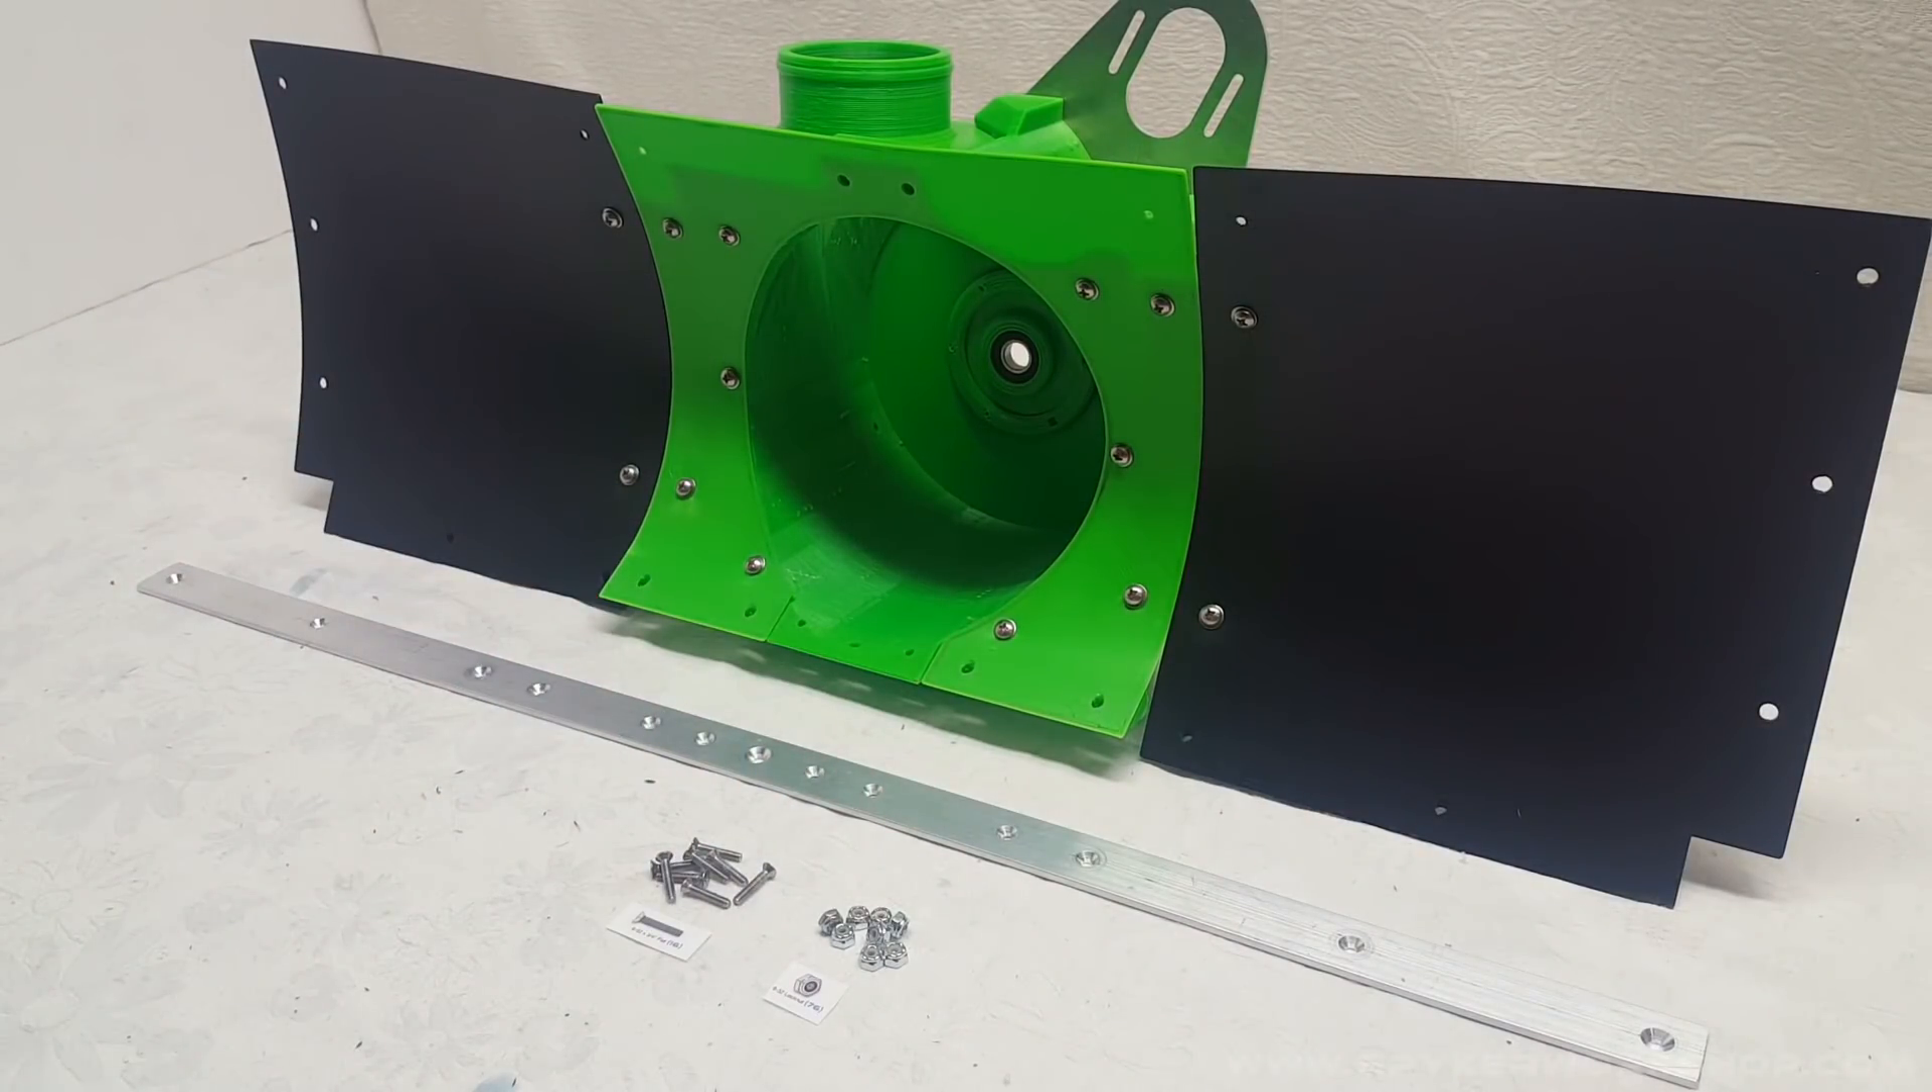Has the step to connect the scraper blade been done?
No.